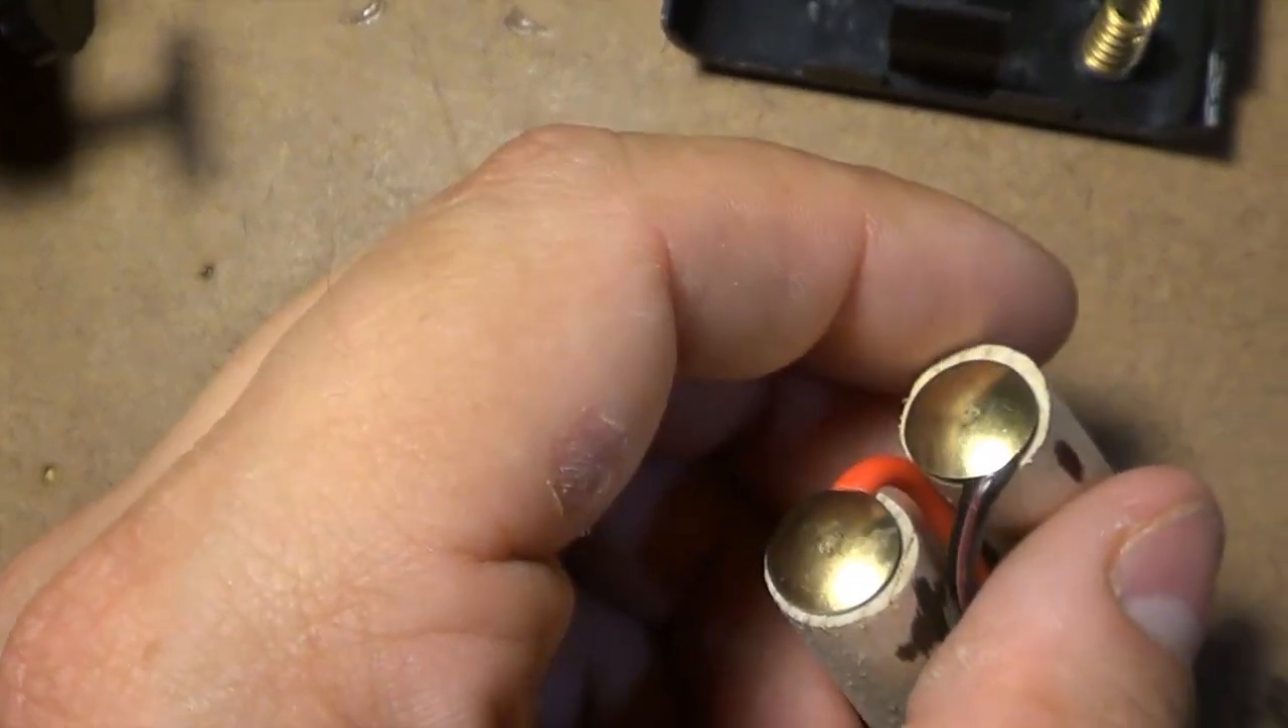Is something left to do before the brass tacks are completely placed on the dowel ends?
No.